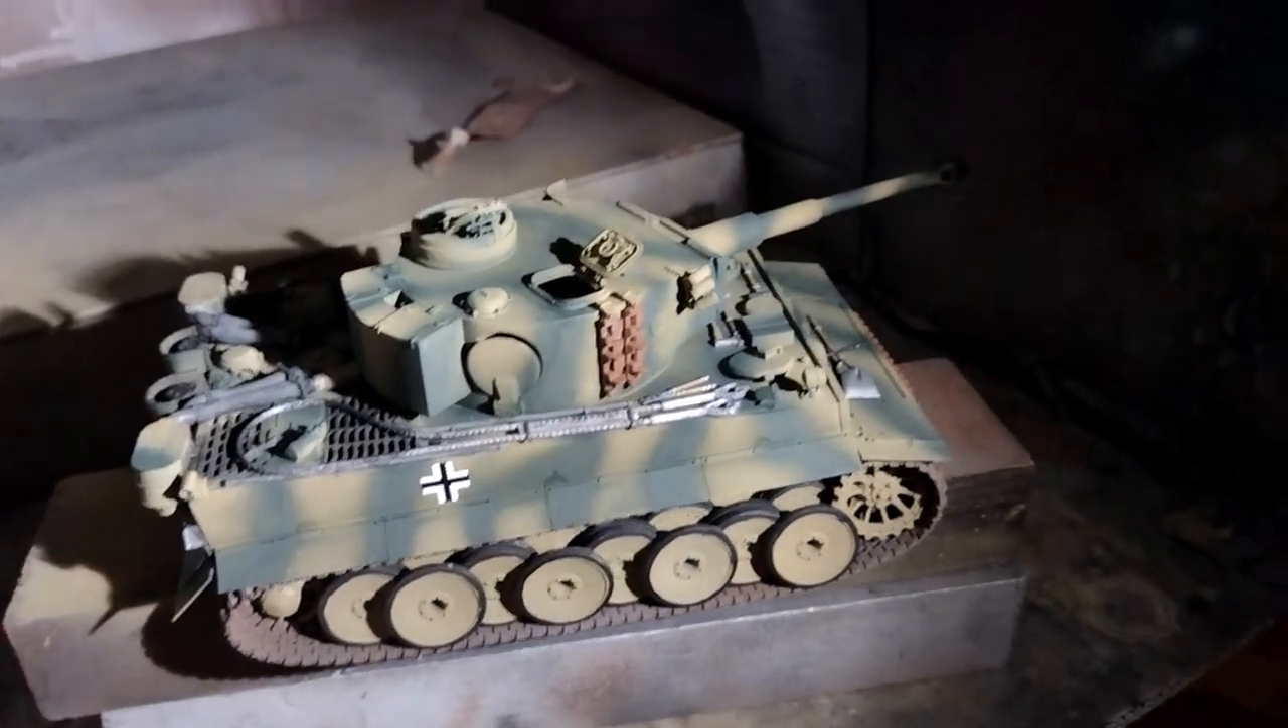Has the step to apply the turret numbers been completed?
No.